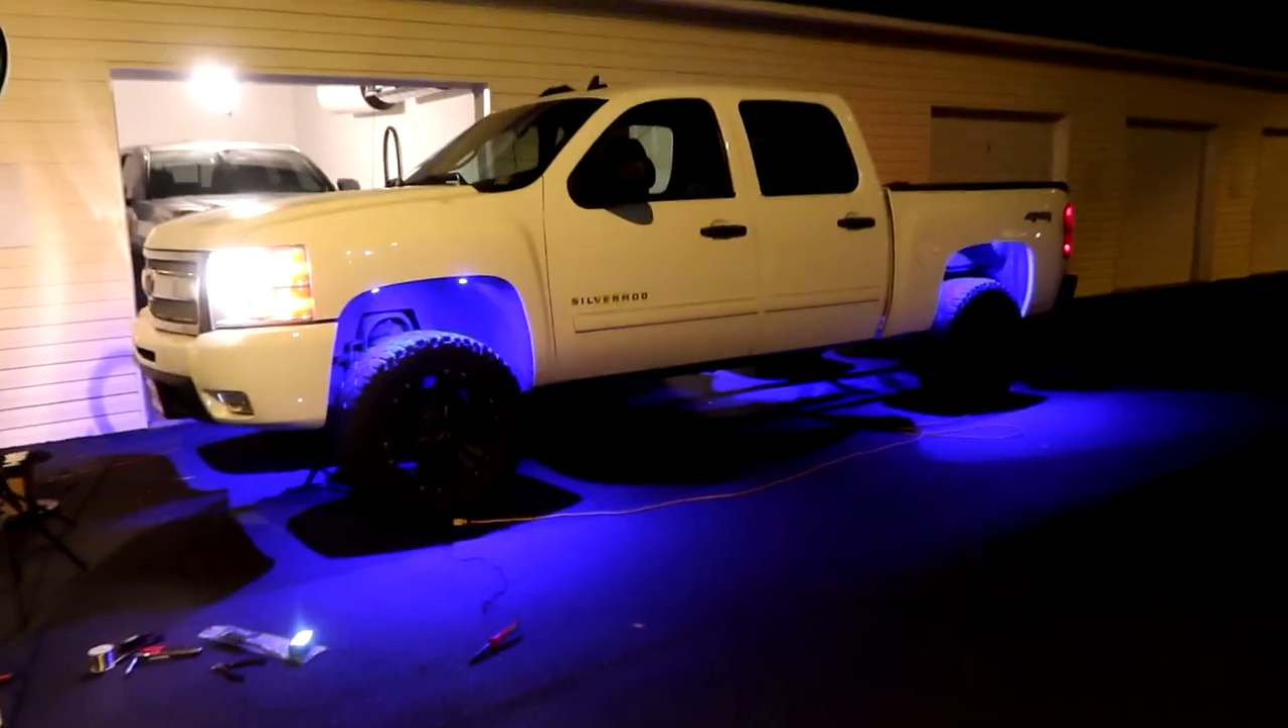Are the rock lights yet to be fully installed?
No.